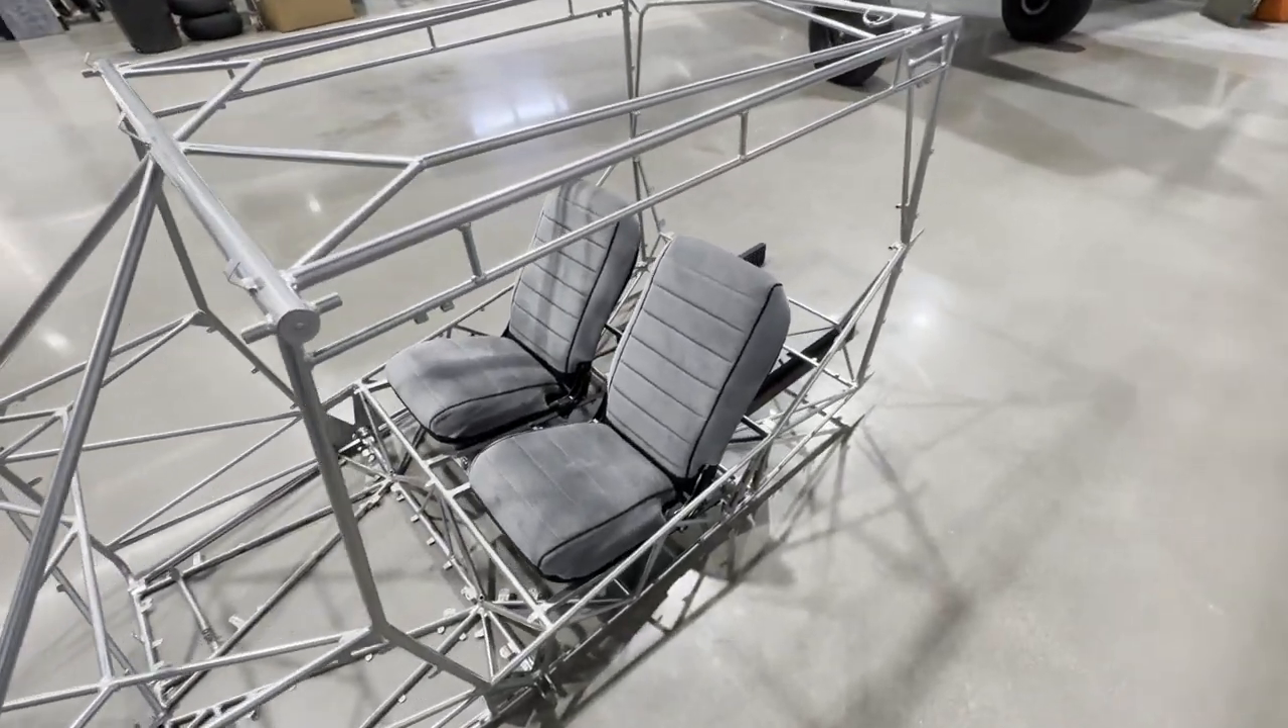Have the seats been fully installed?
Yes.